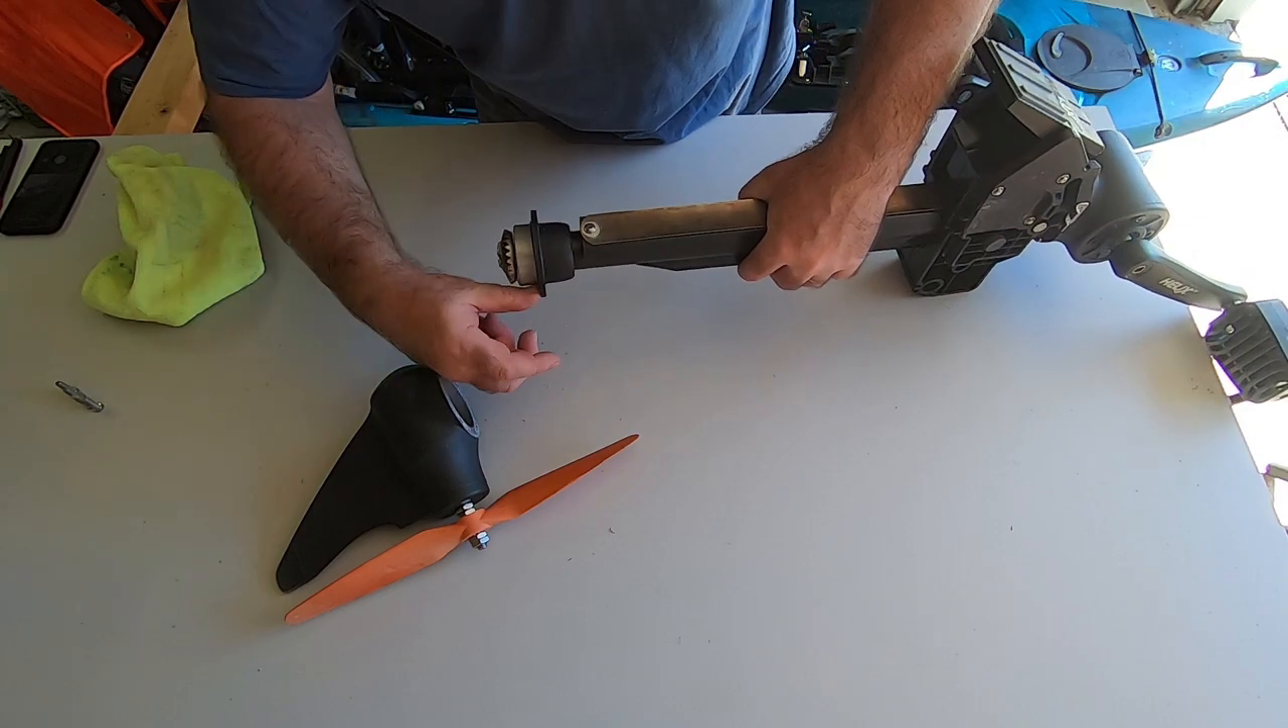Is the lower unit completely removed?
Yes.